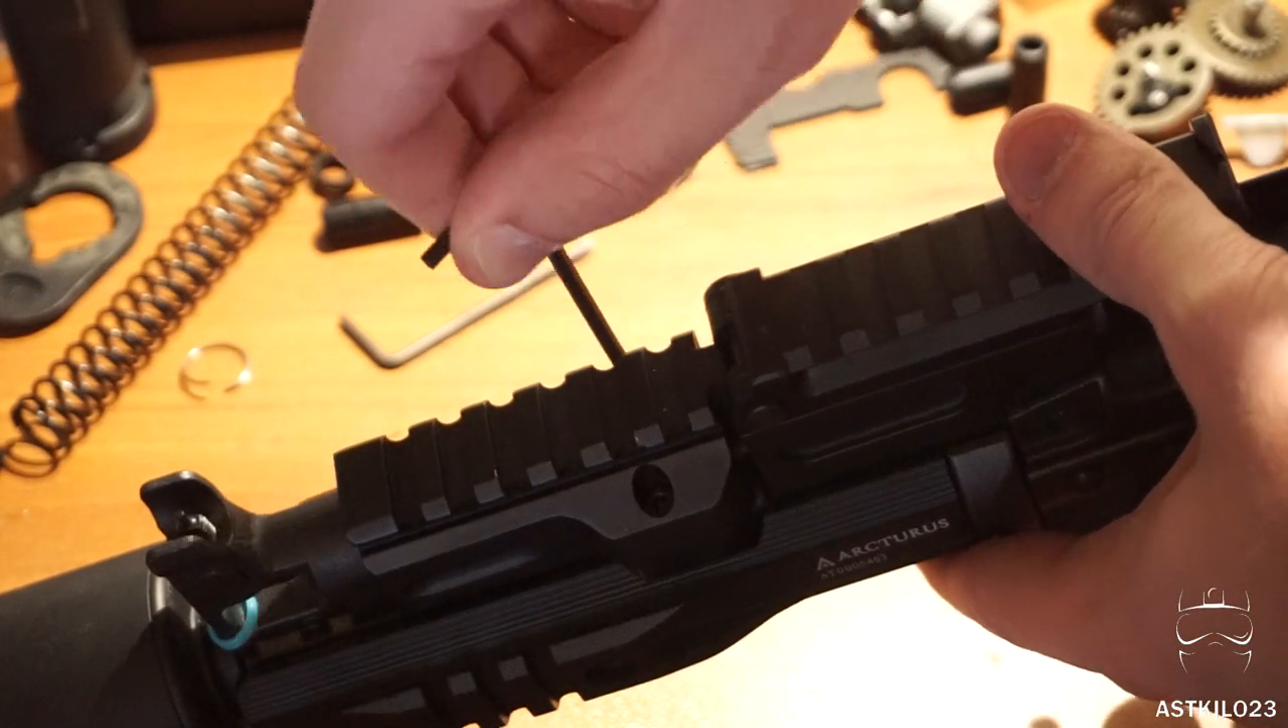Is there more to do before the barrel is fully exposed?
Yes.